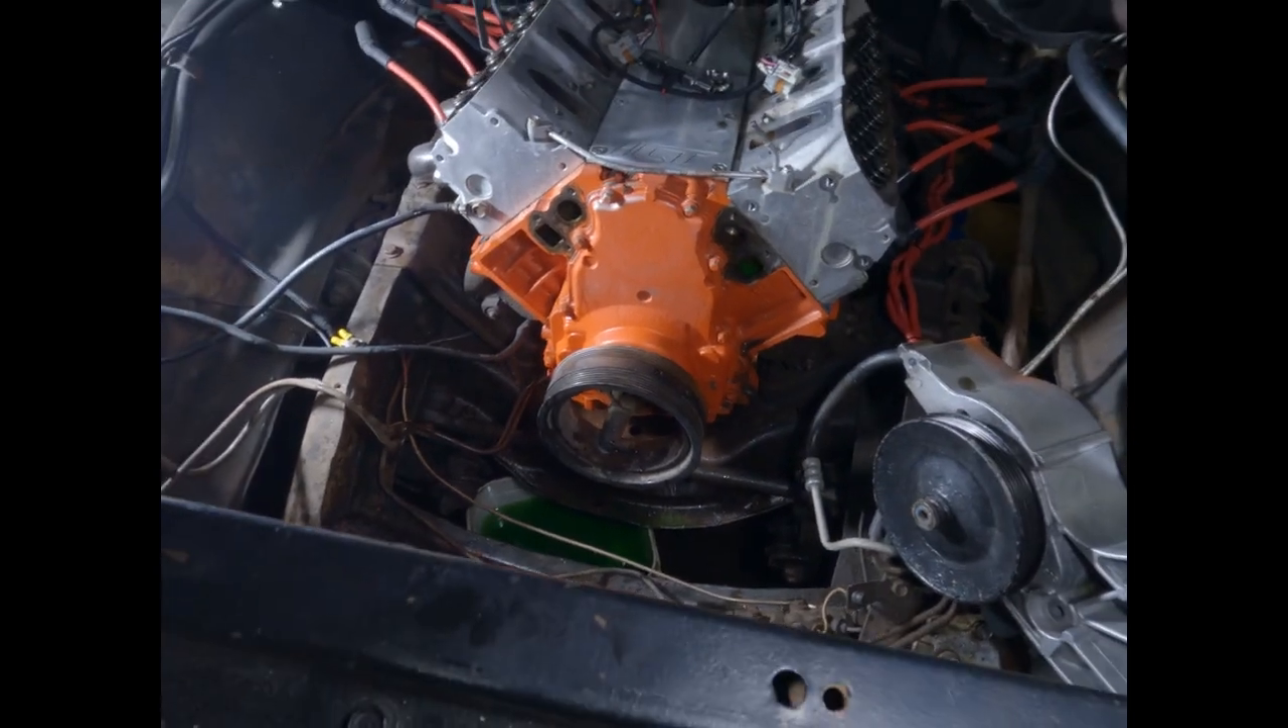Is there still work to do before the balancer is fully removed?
Yes.